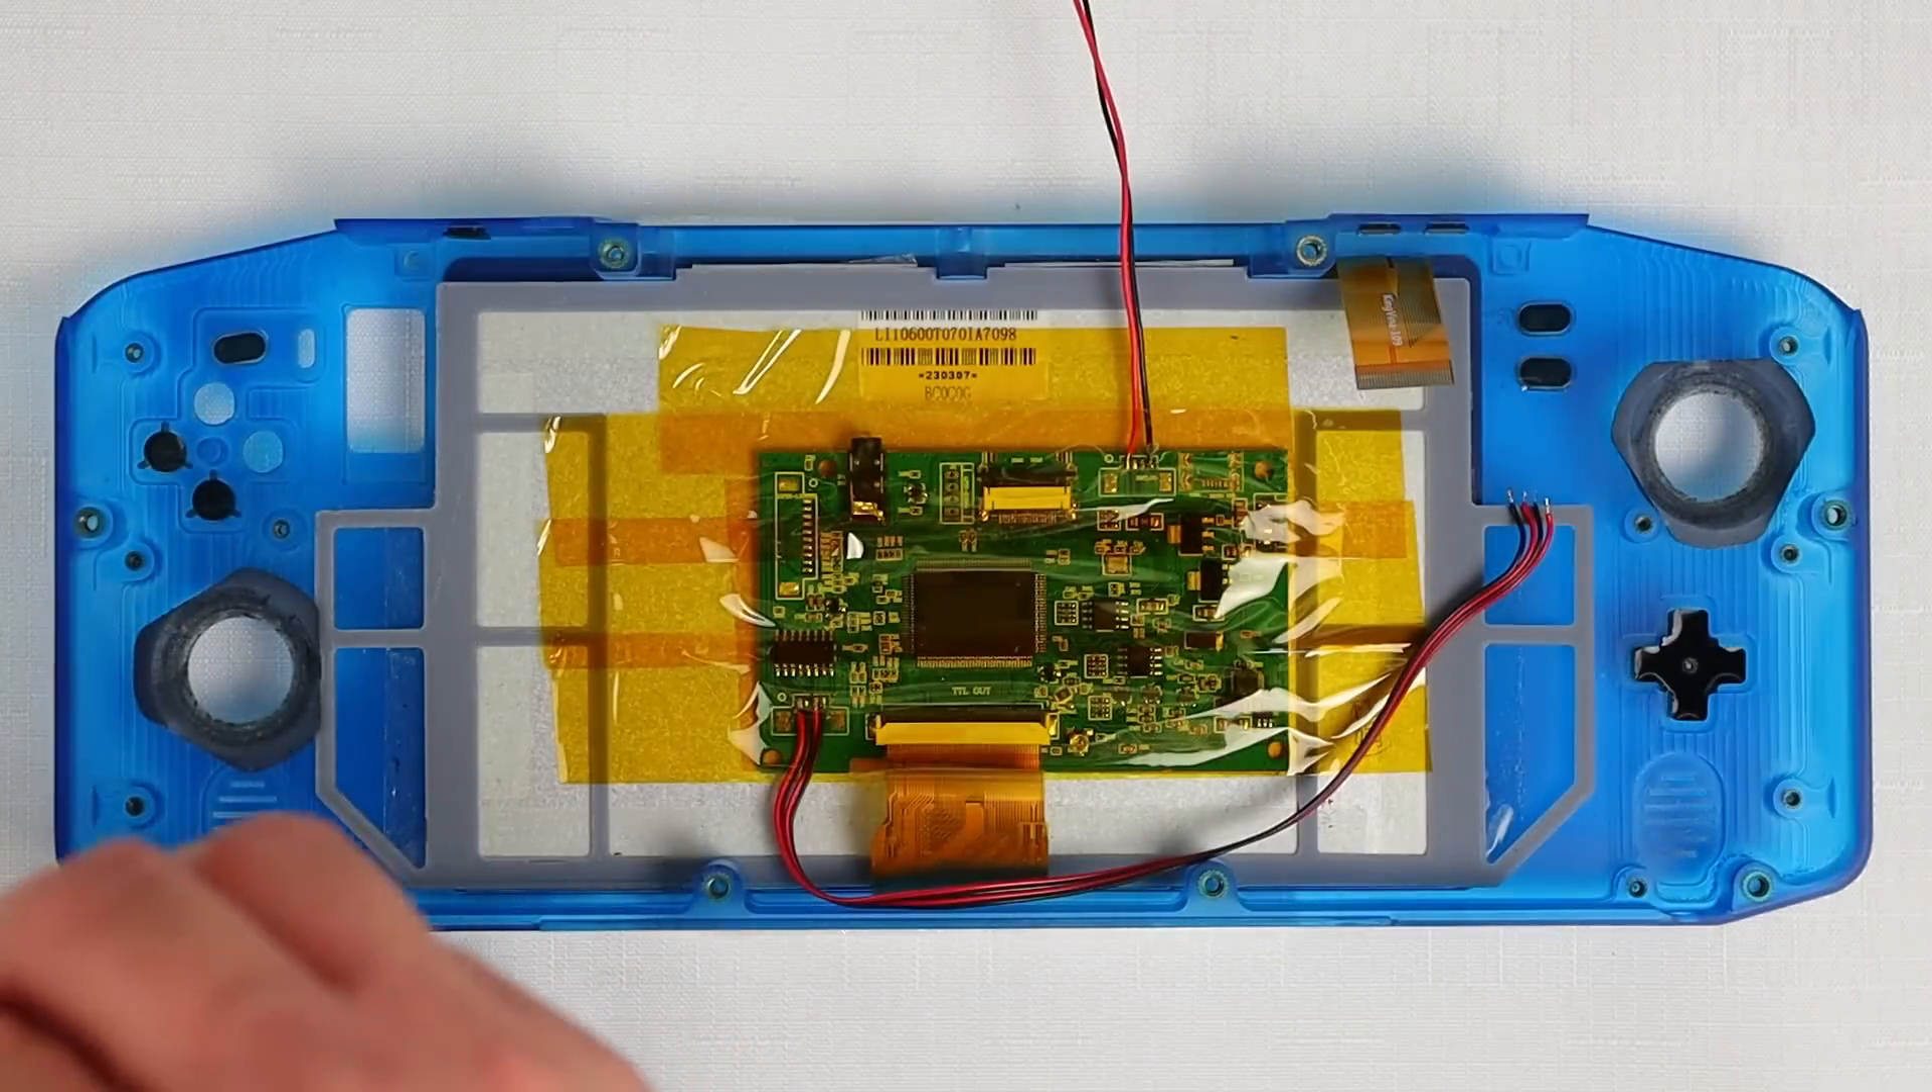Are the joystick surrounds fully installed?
Yes.